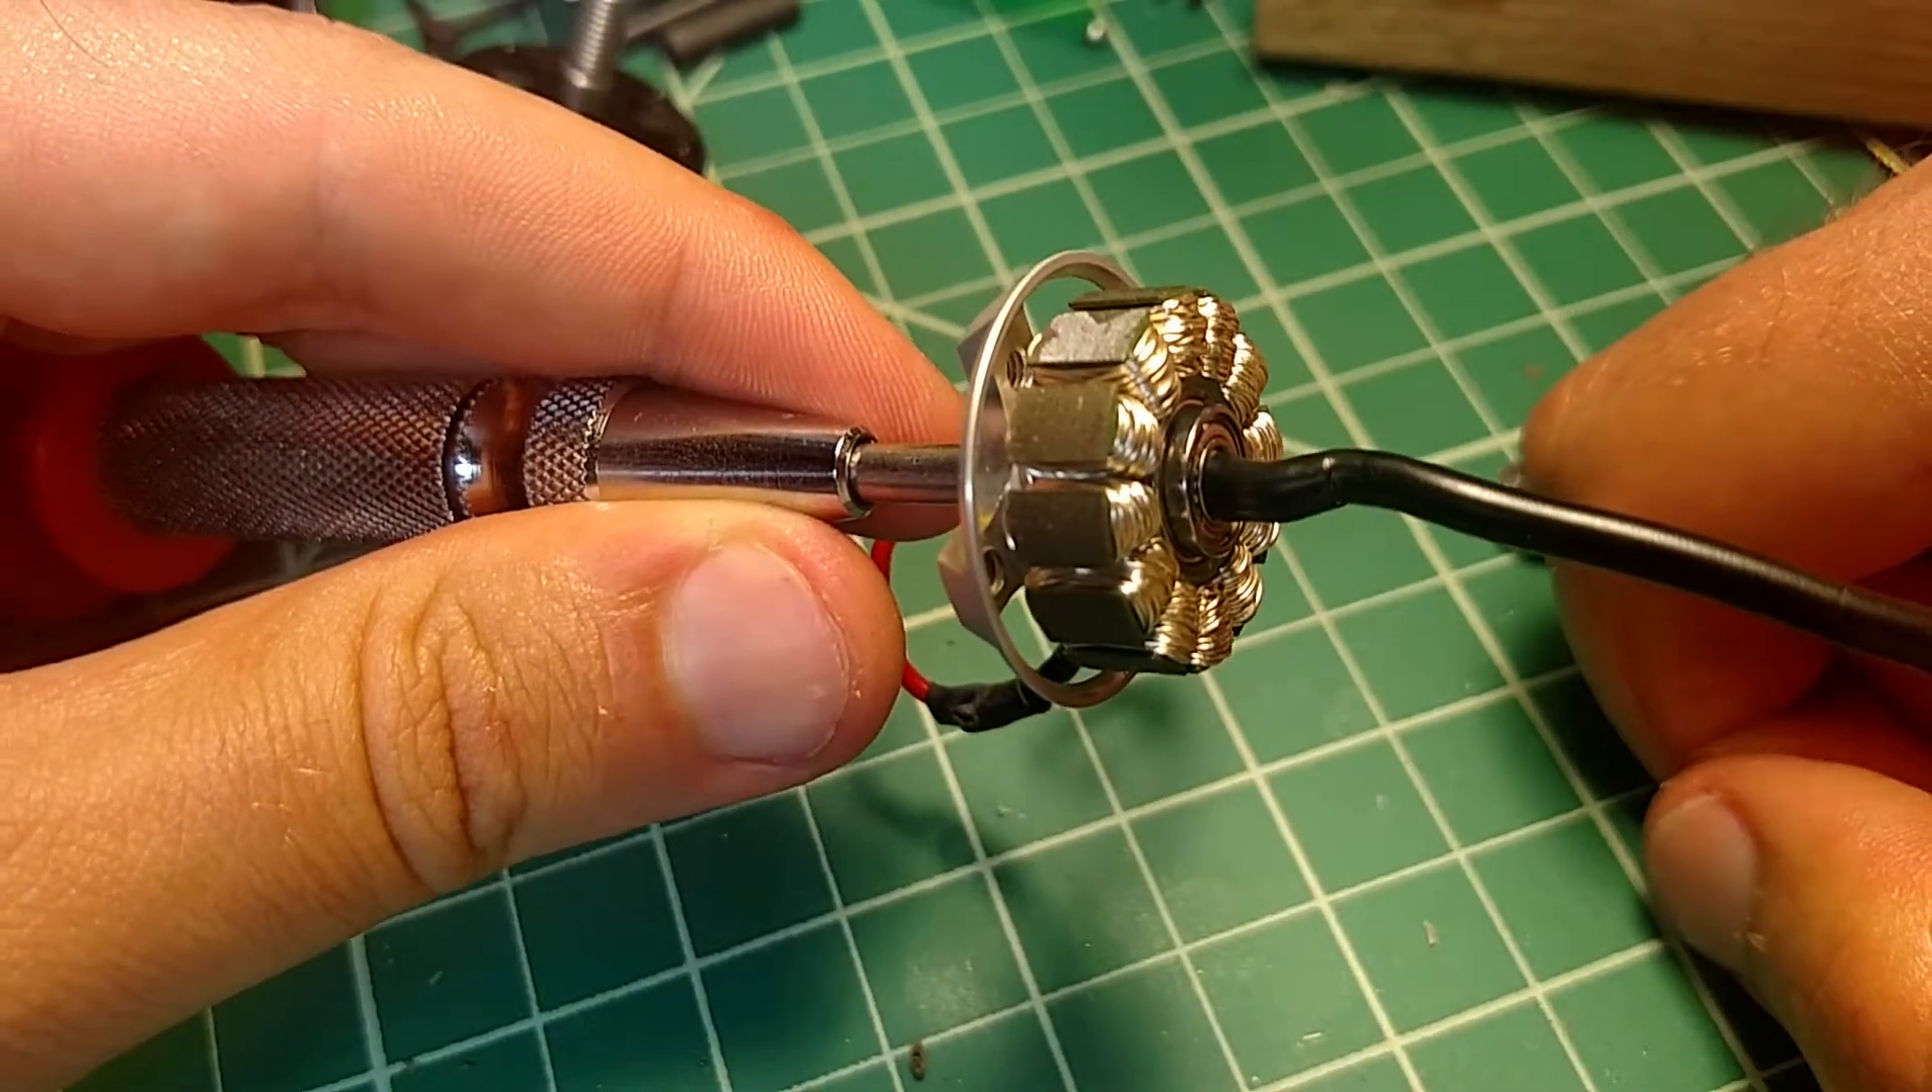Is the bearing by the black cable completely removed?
No.